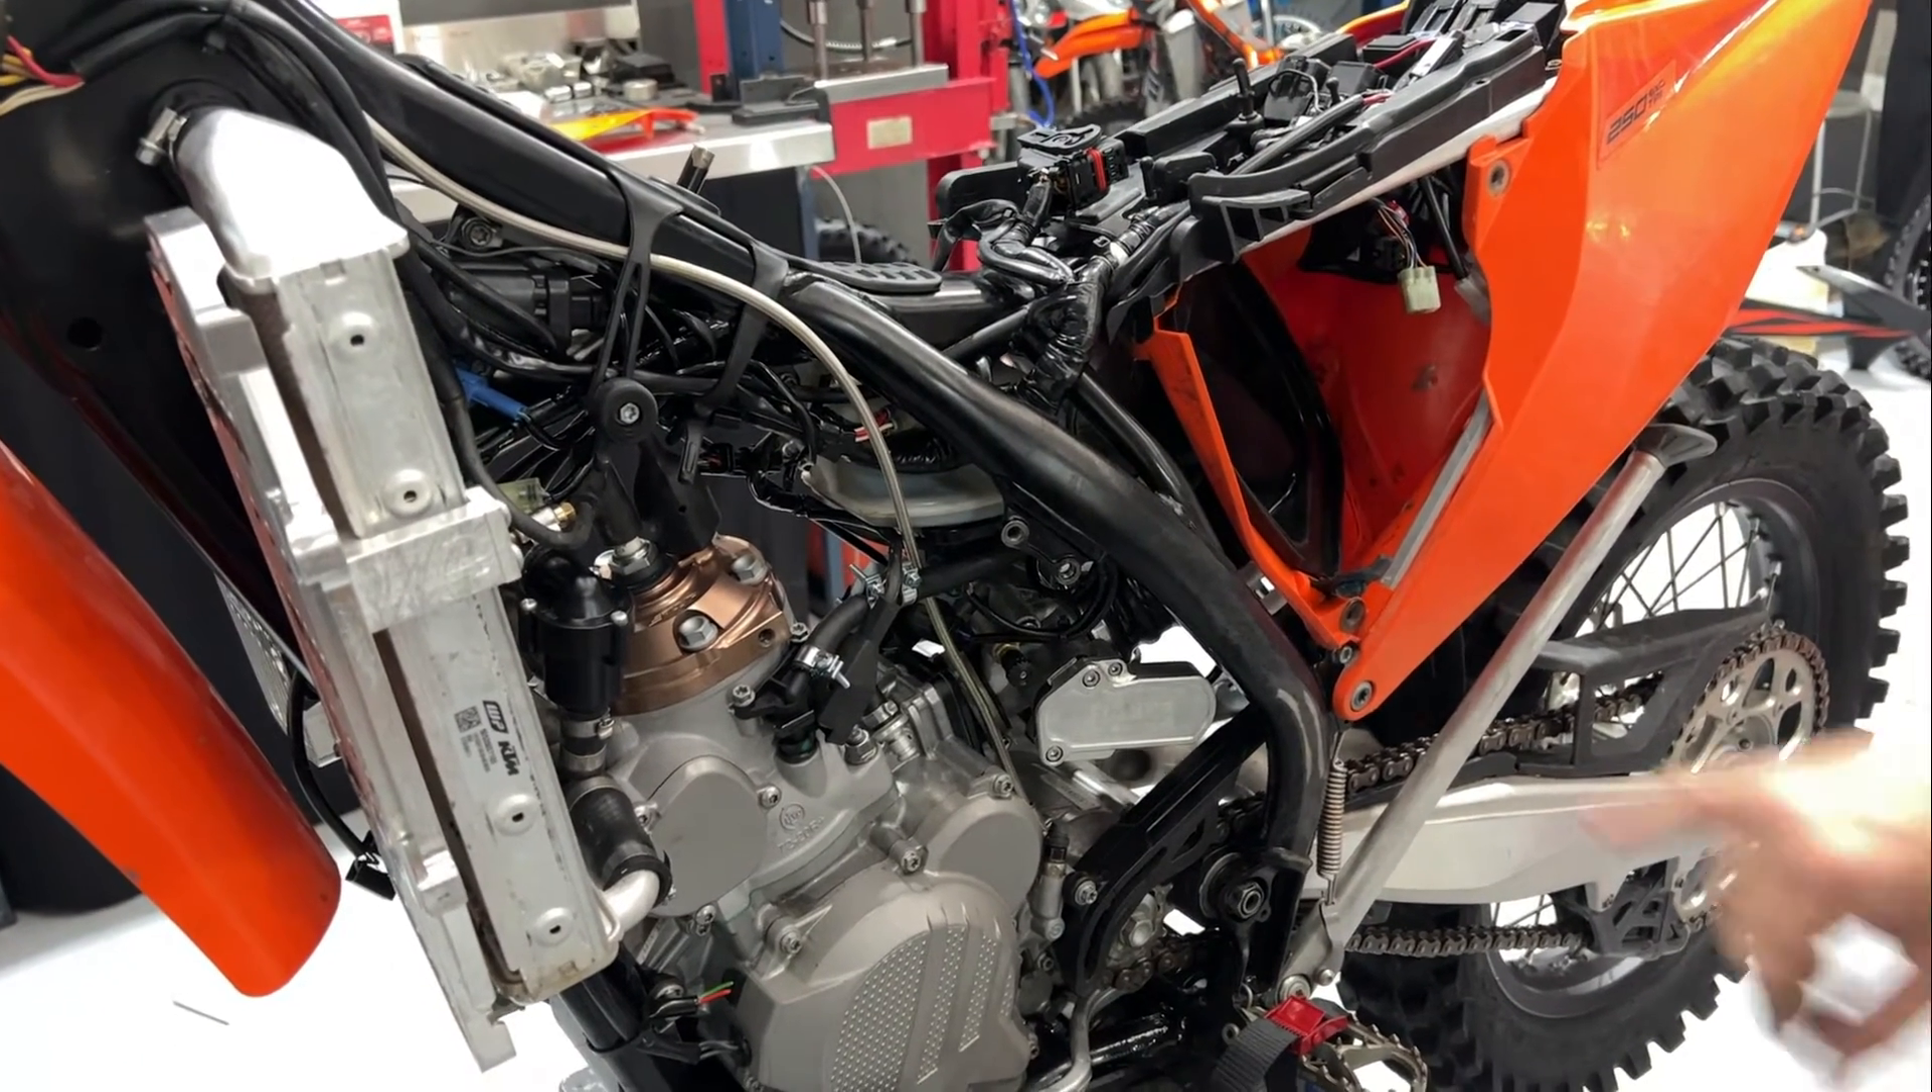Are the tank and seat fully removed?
Yes.